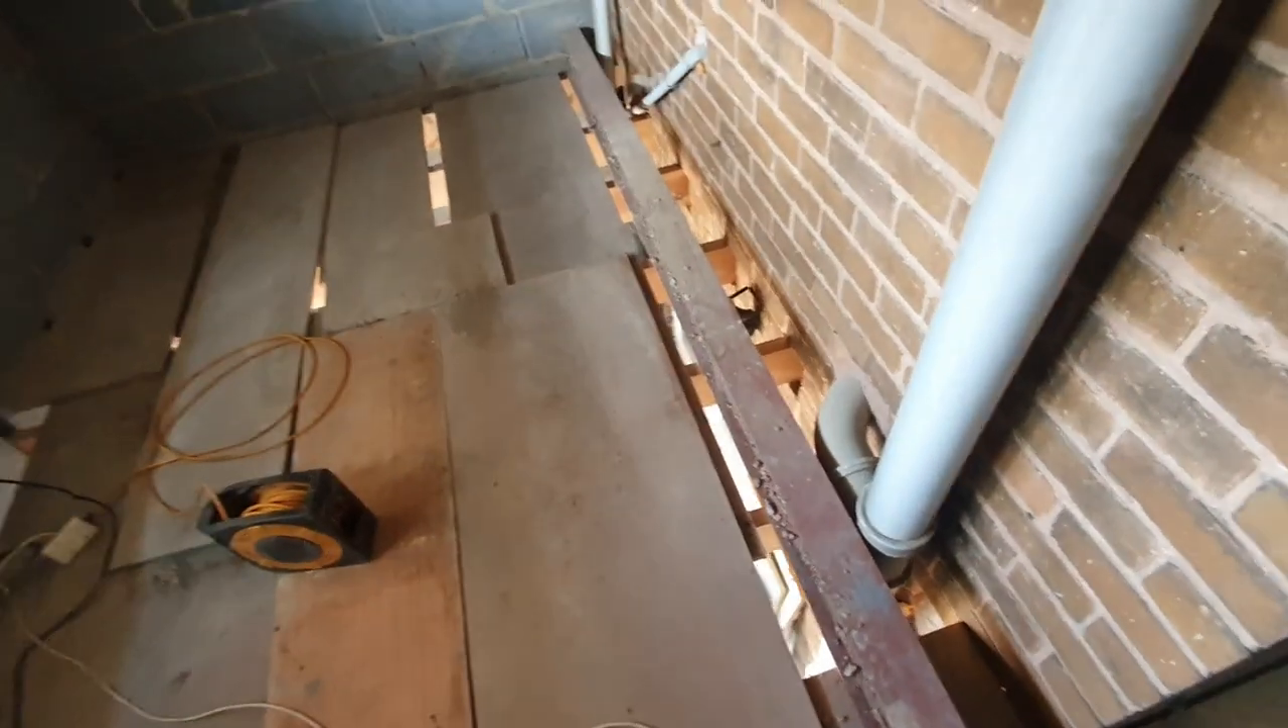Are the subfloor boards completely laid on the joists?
No.